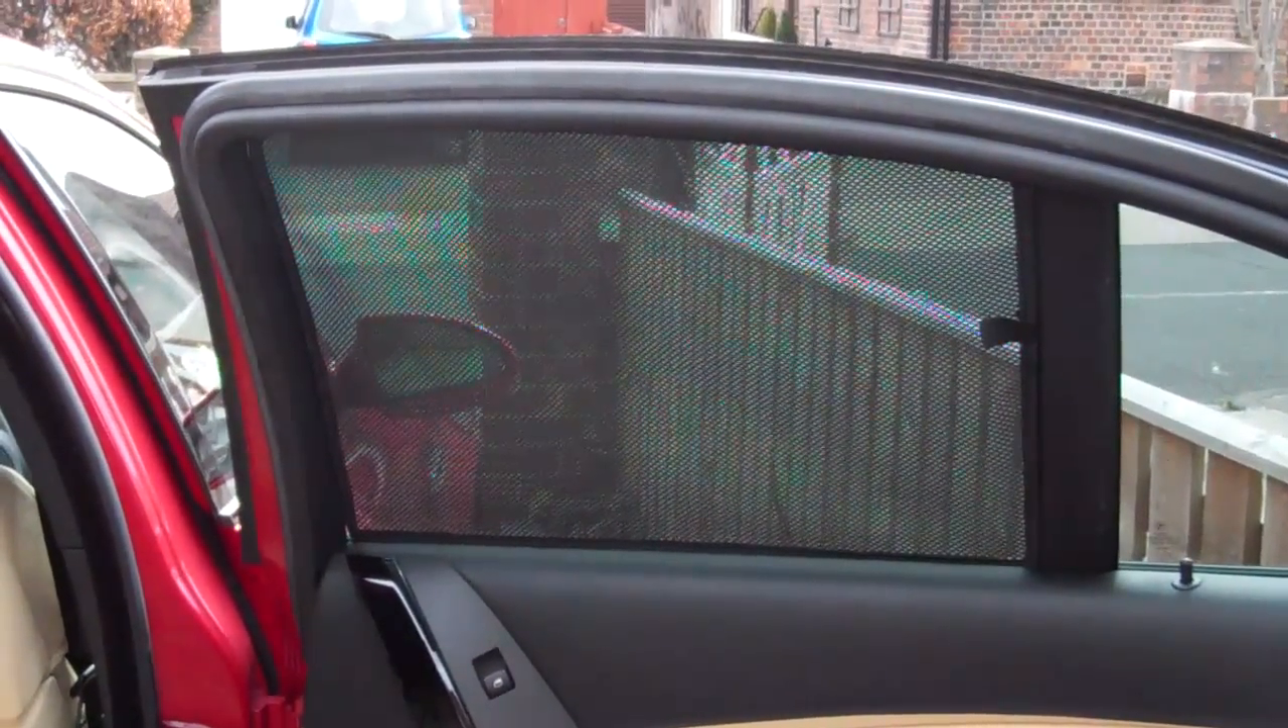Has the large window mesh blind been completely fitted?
Yes.